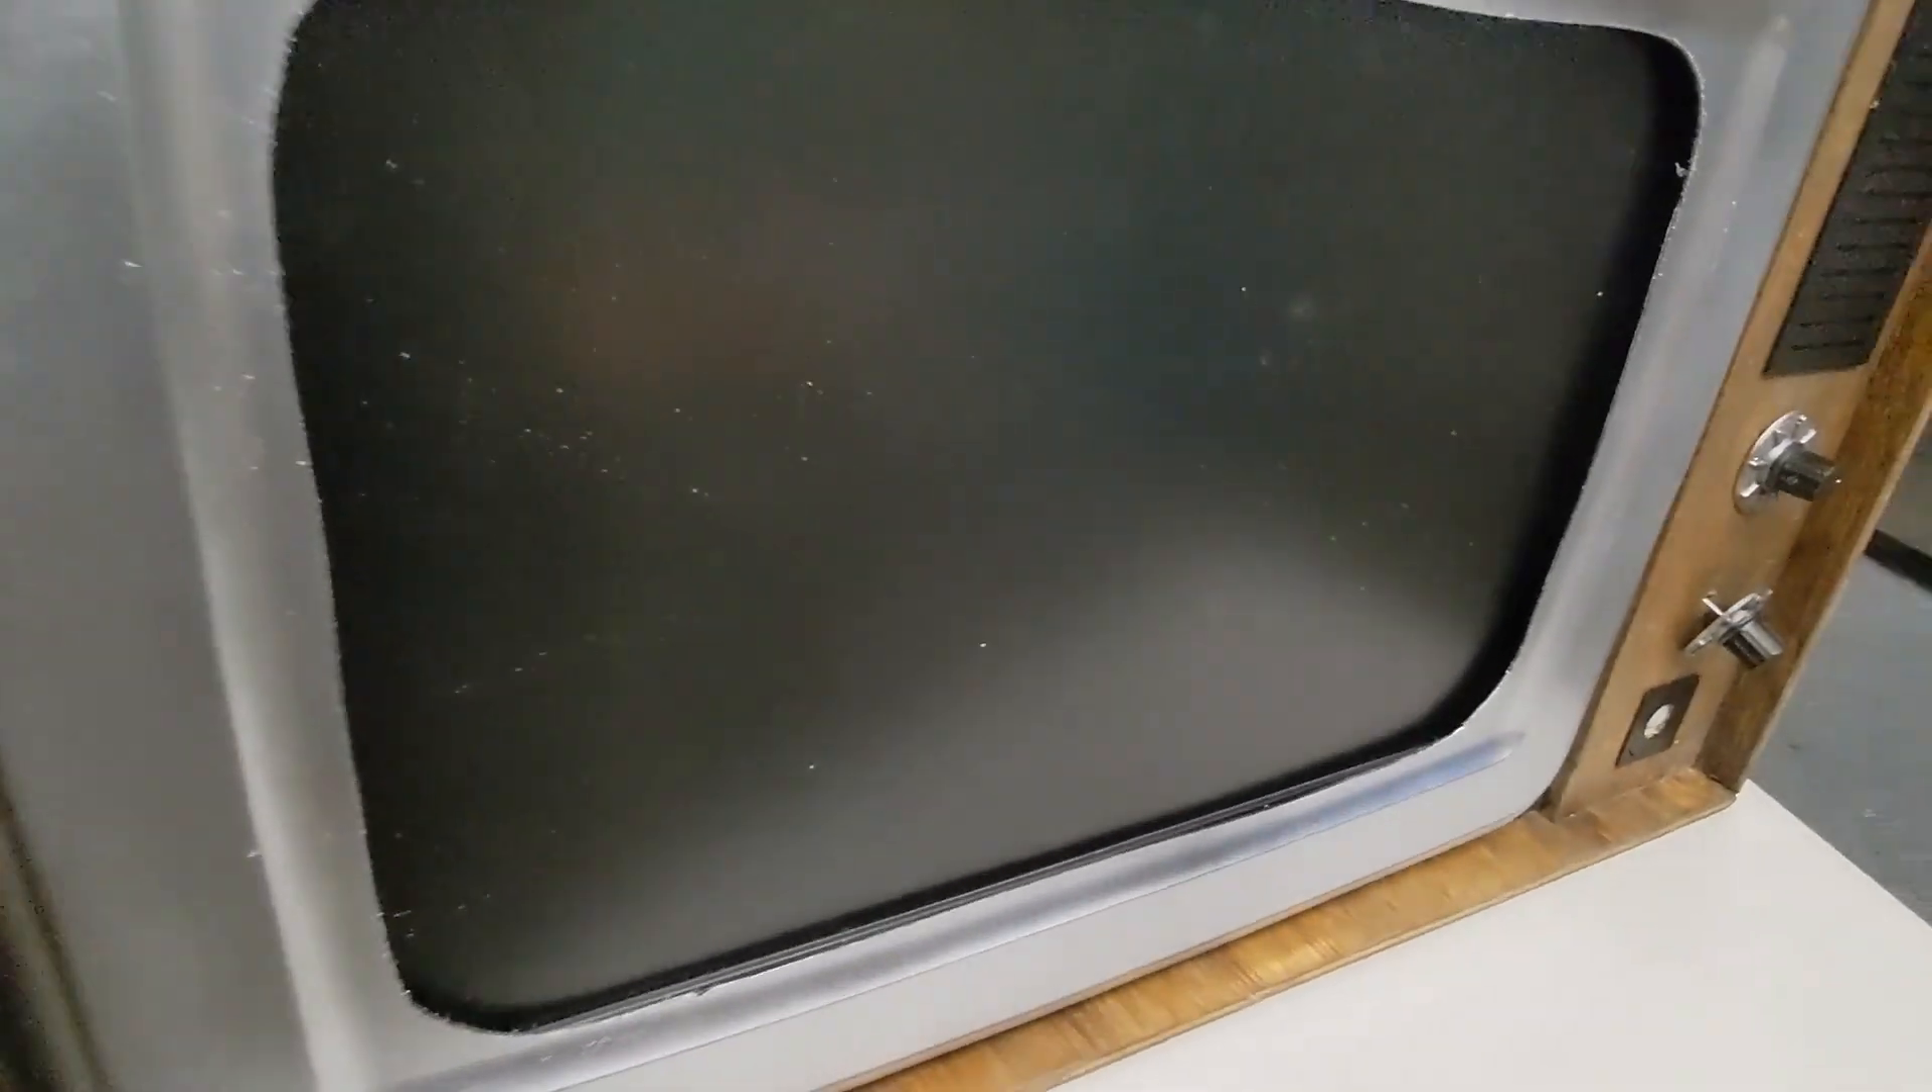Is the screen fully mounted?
Yes.